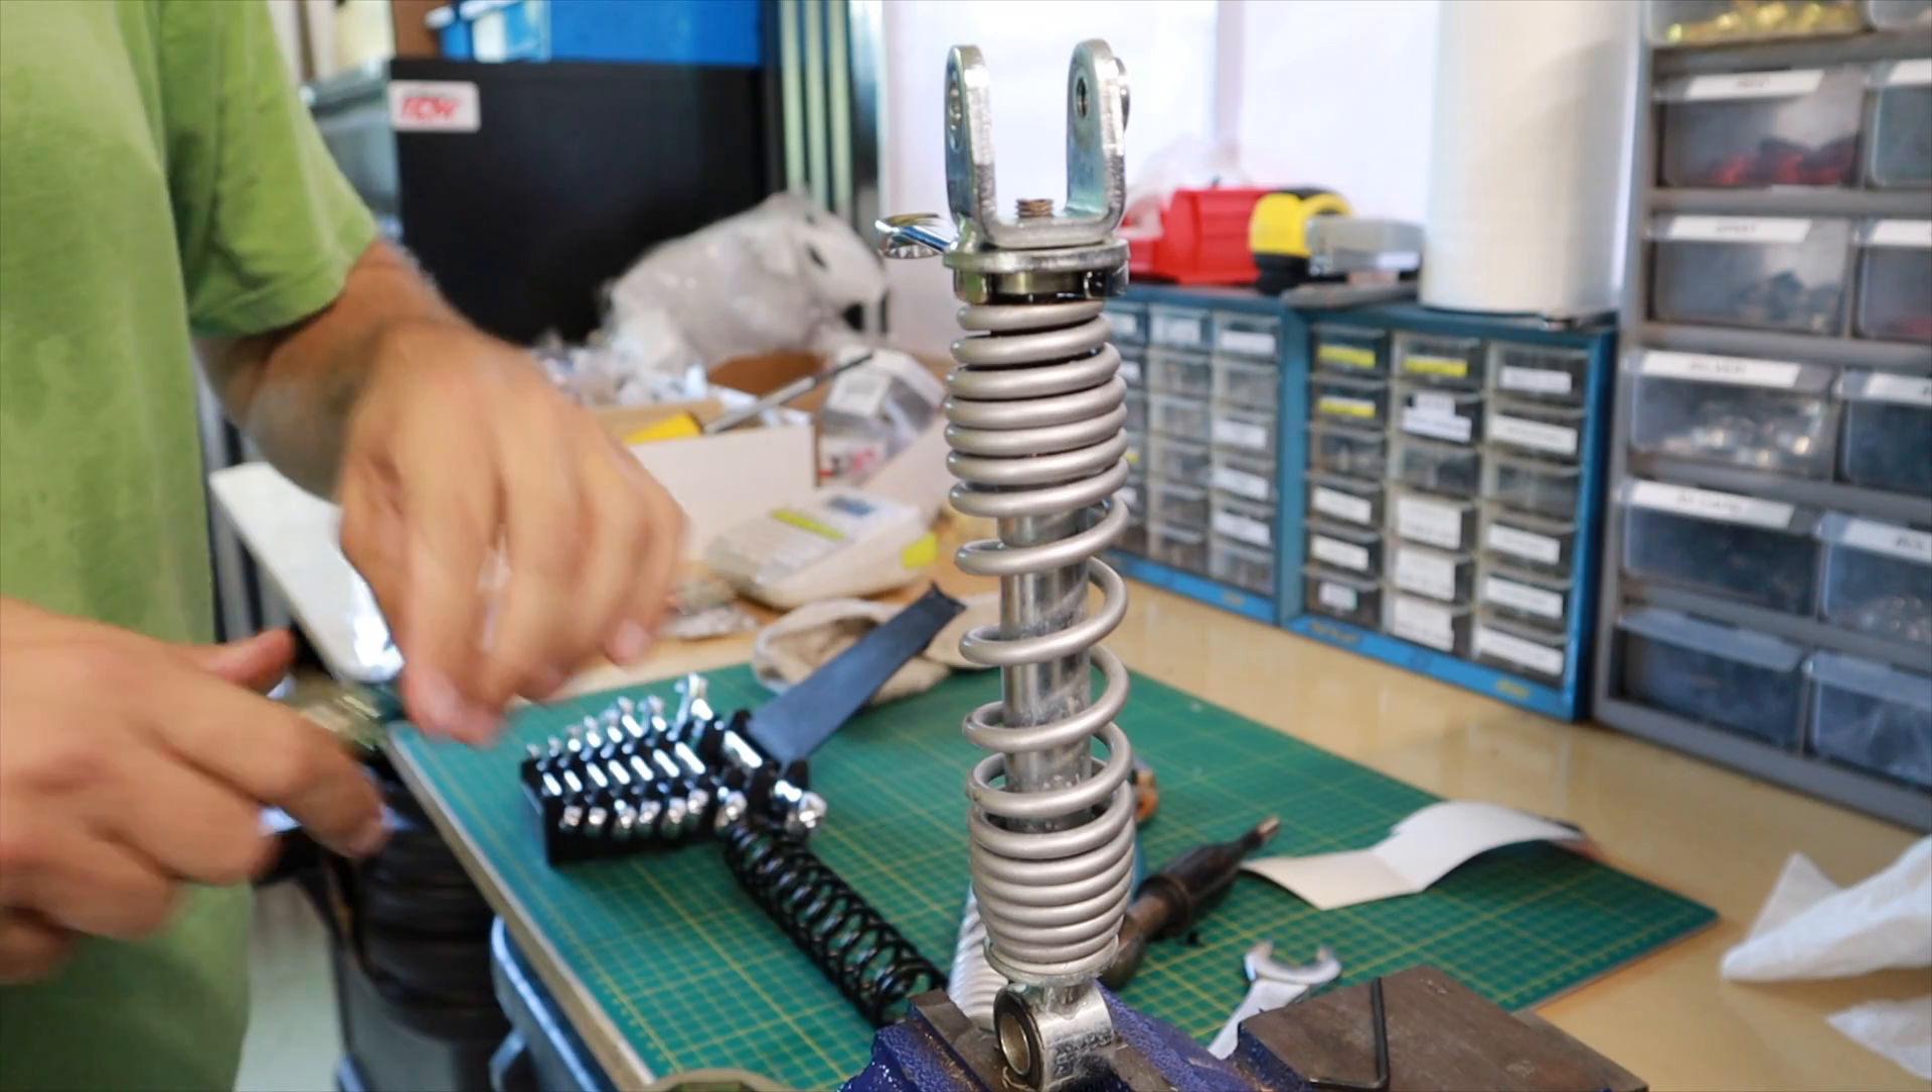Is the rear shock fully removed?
Yes.